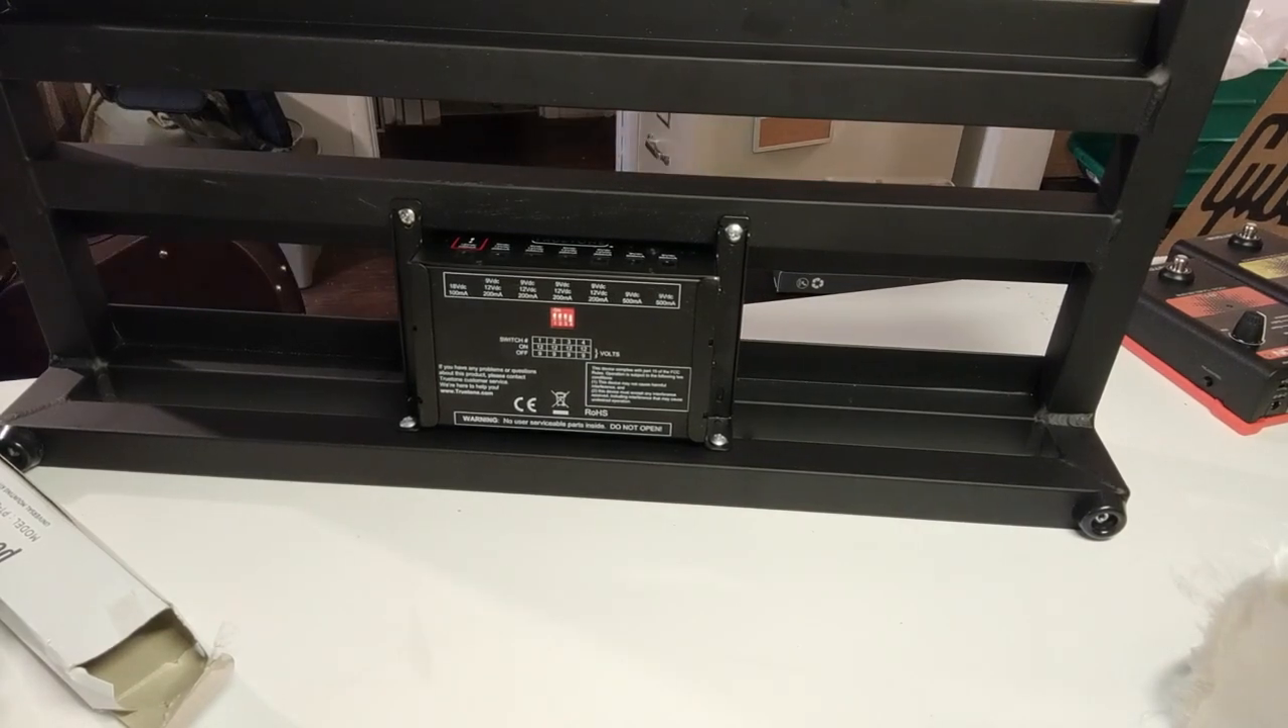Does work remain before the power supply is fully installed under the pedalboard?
No.